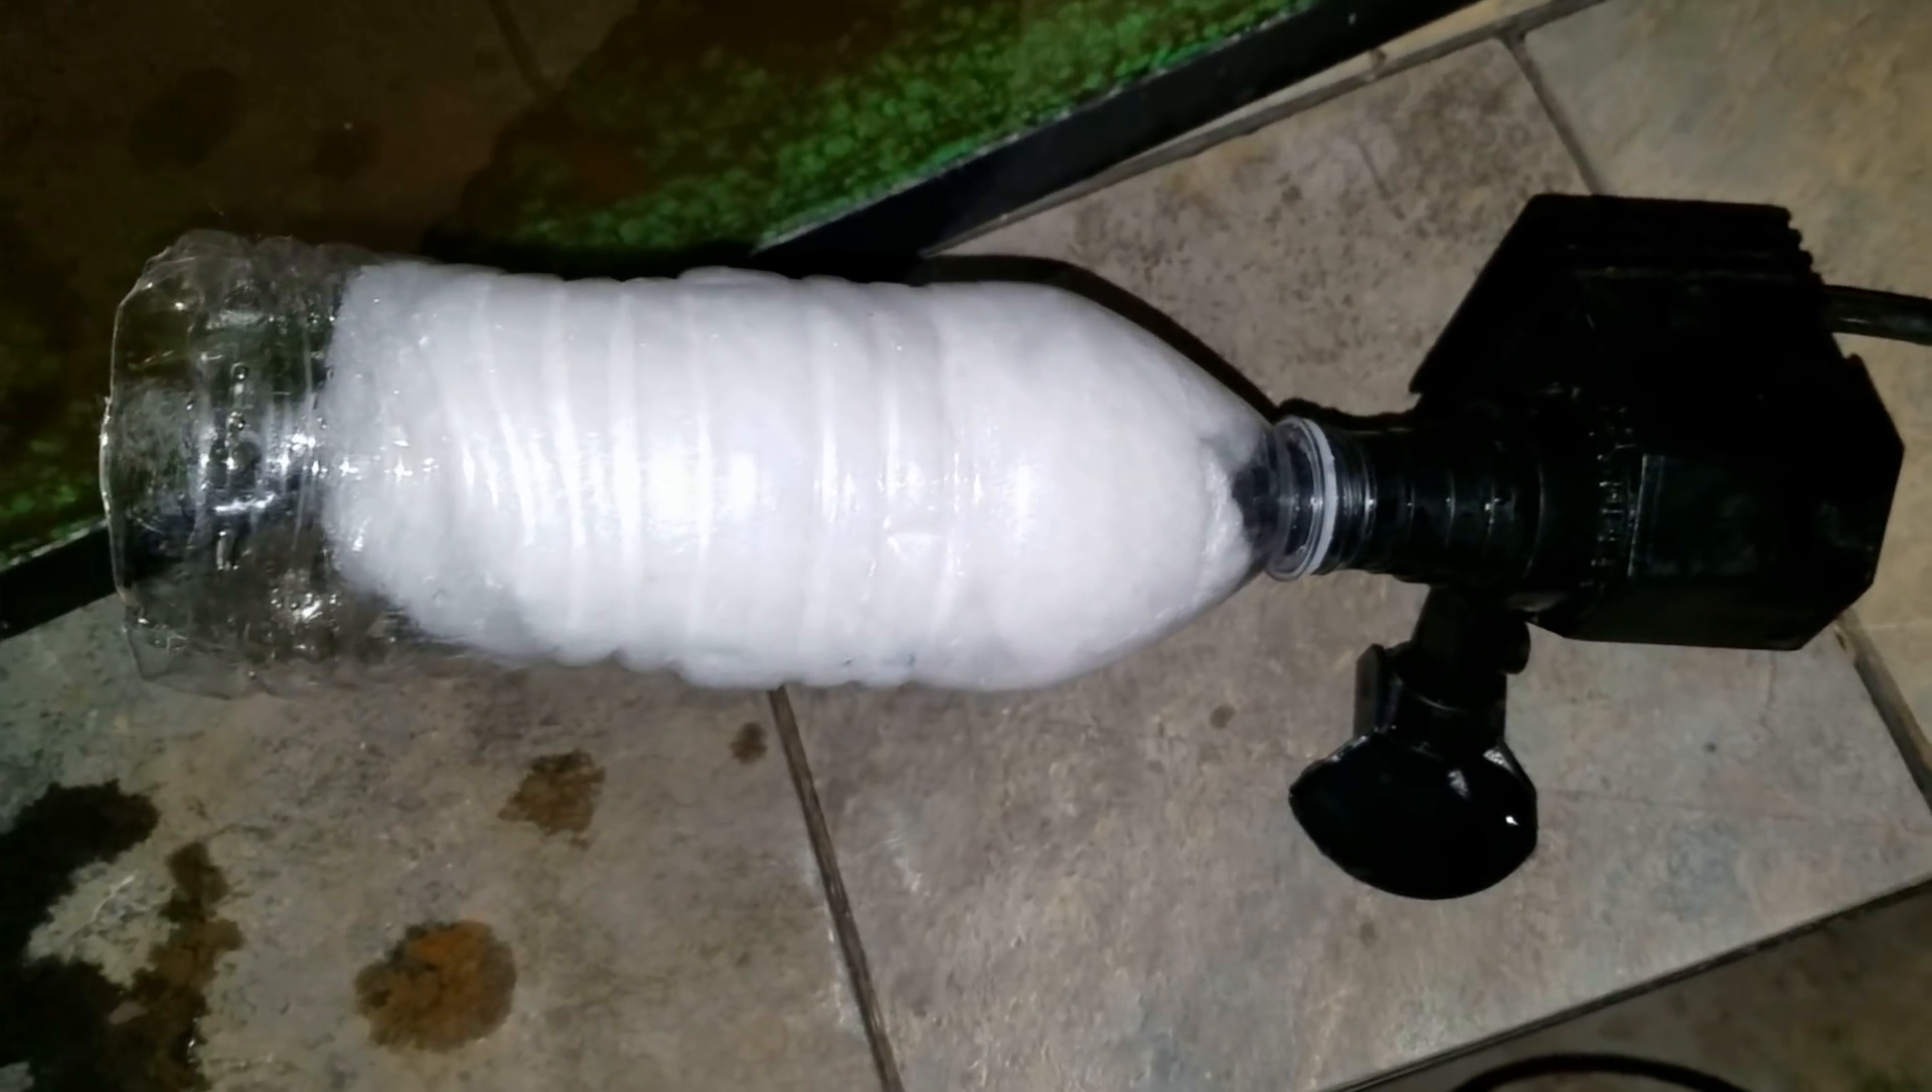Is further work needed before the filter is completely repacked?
No.